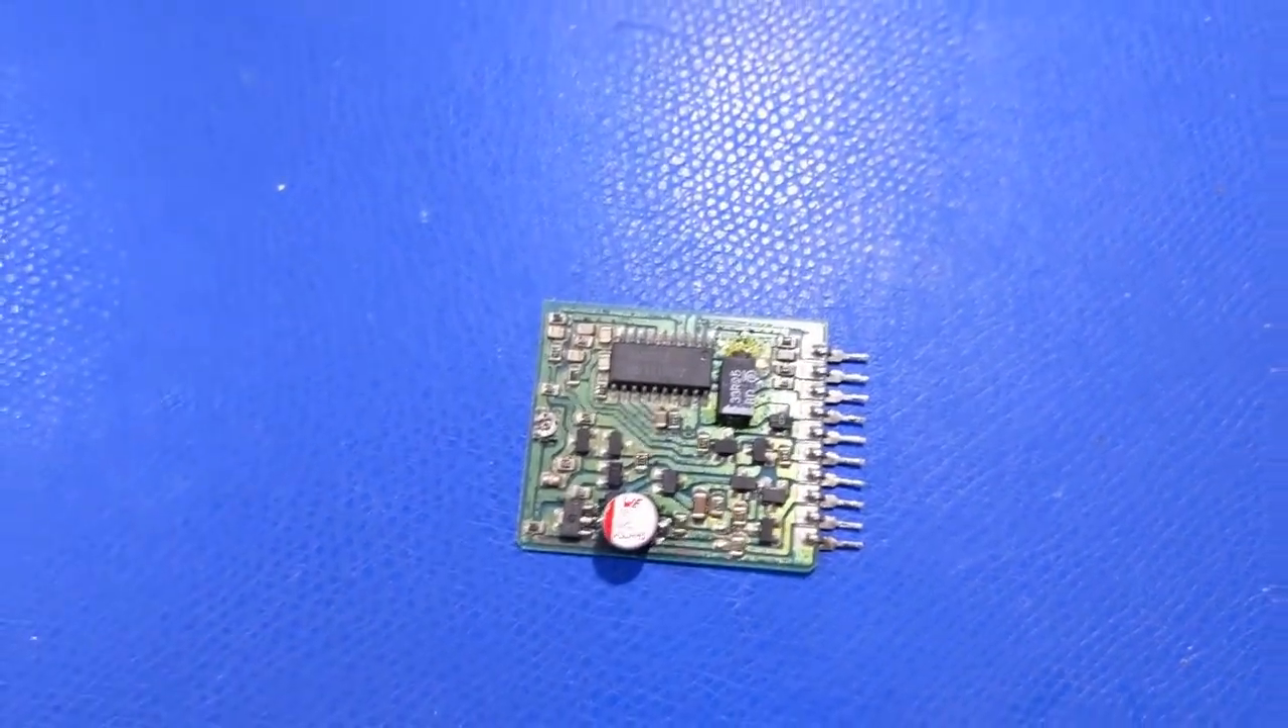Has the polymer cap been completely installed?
Yes.